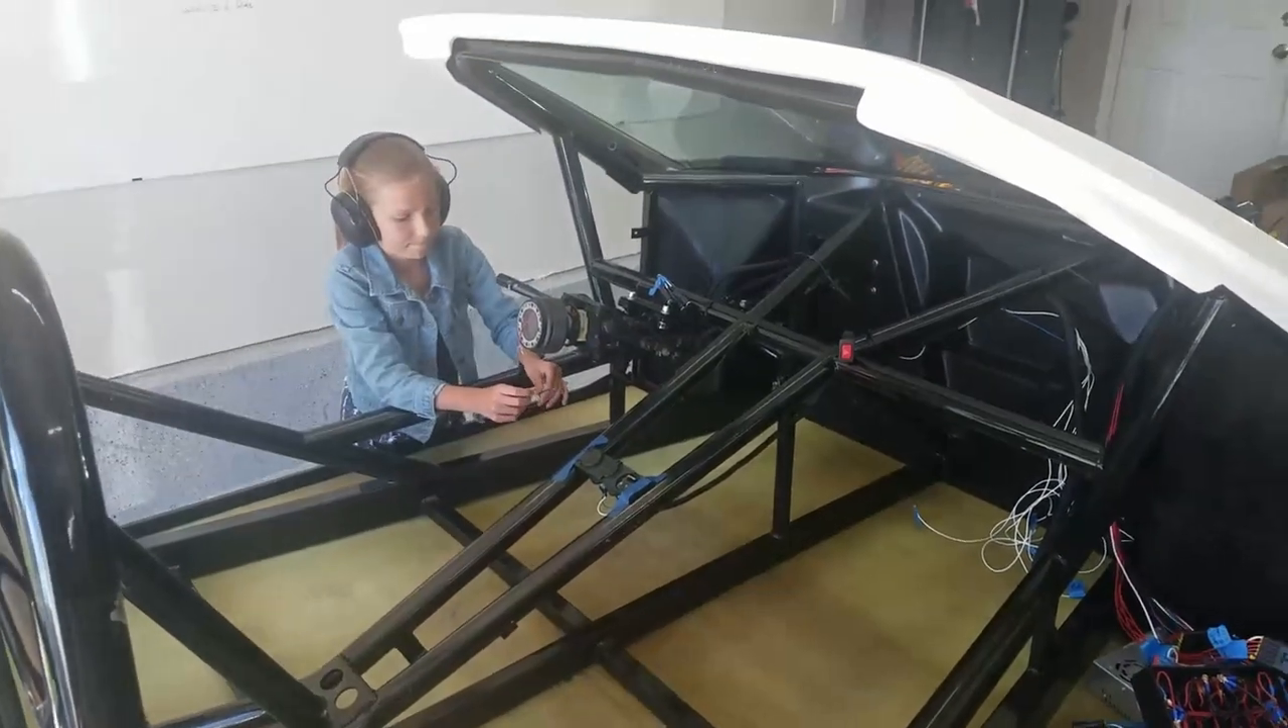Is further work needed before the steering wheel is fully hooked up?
Yes.